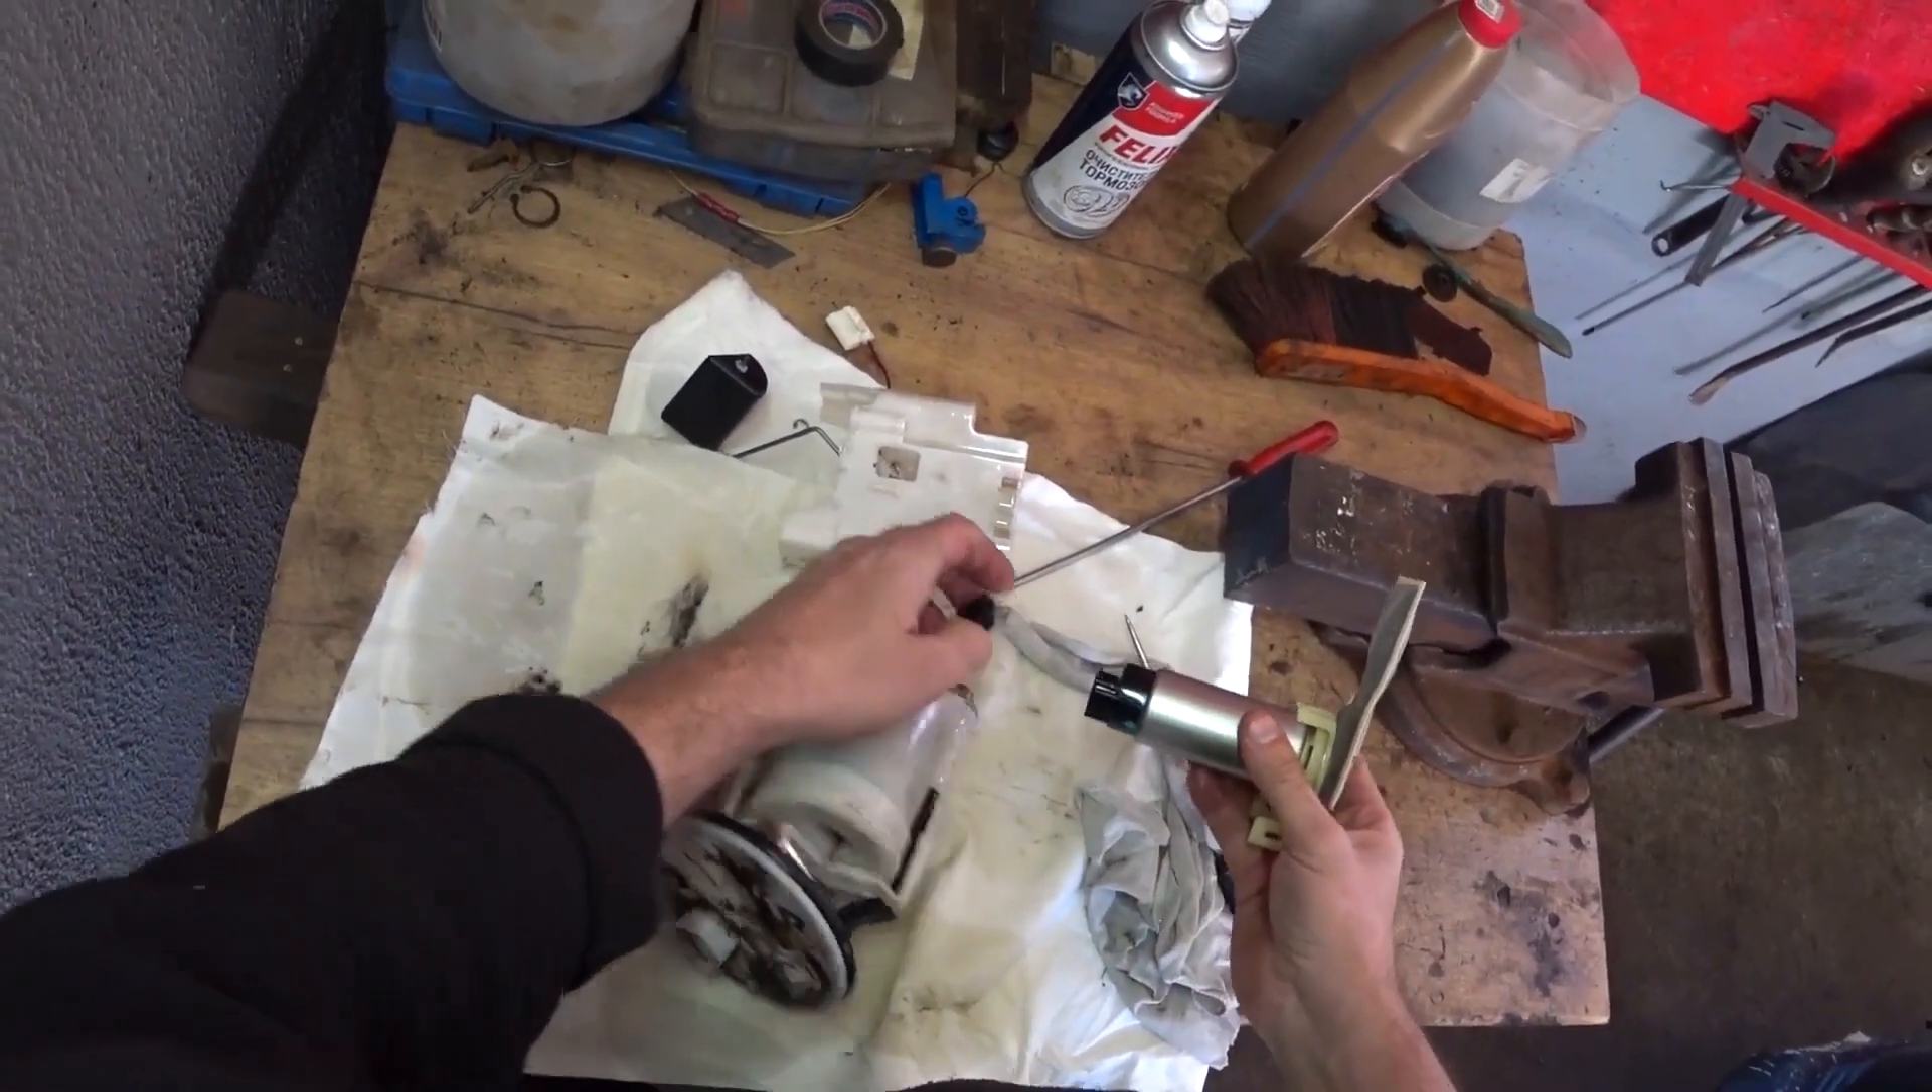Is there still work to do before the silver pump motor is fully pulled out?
No.